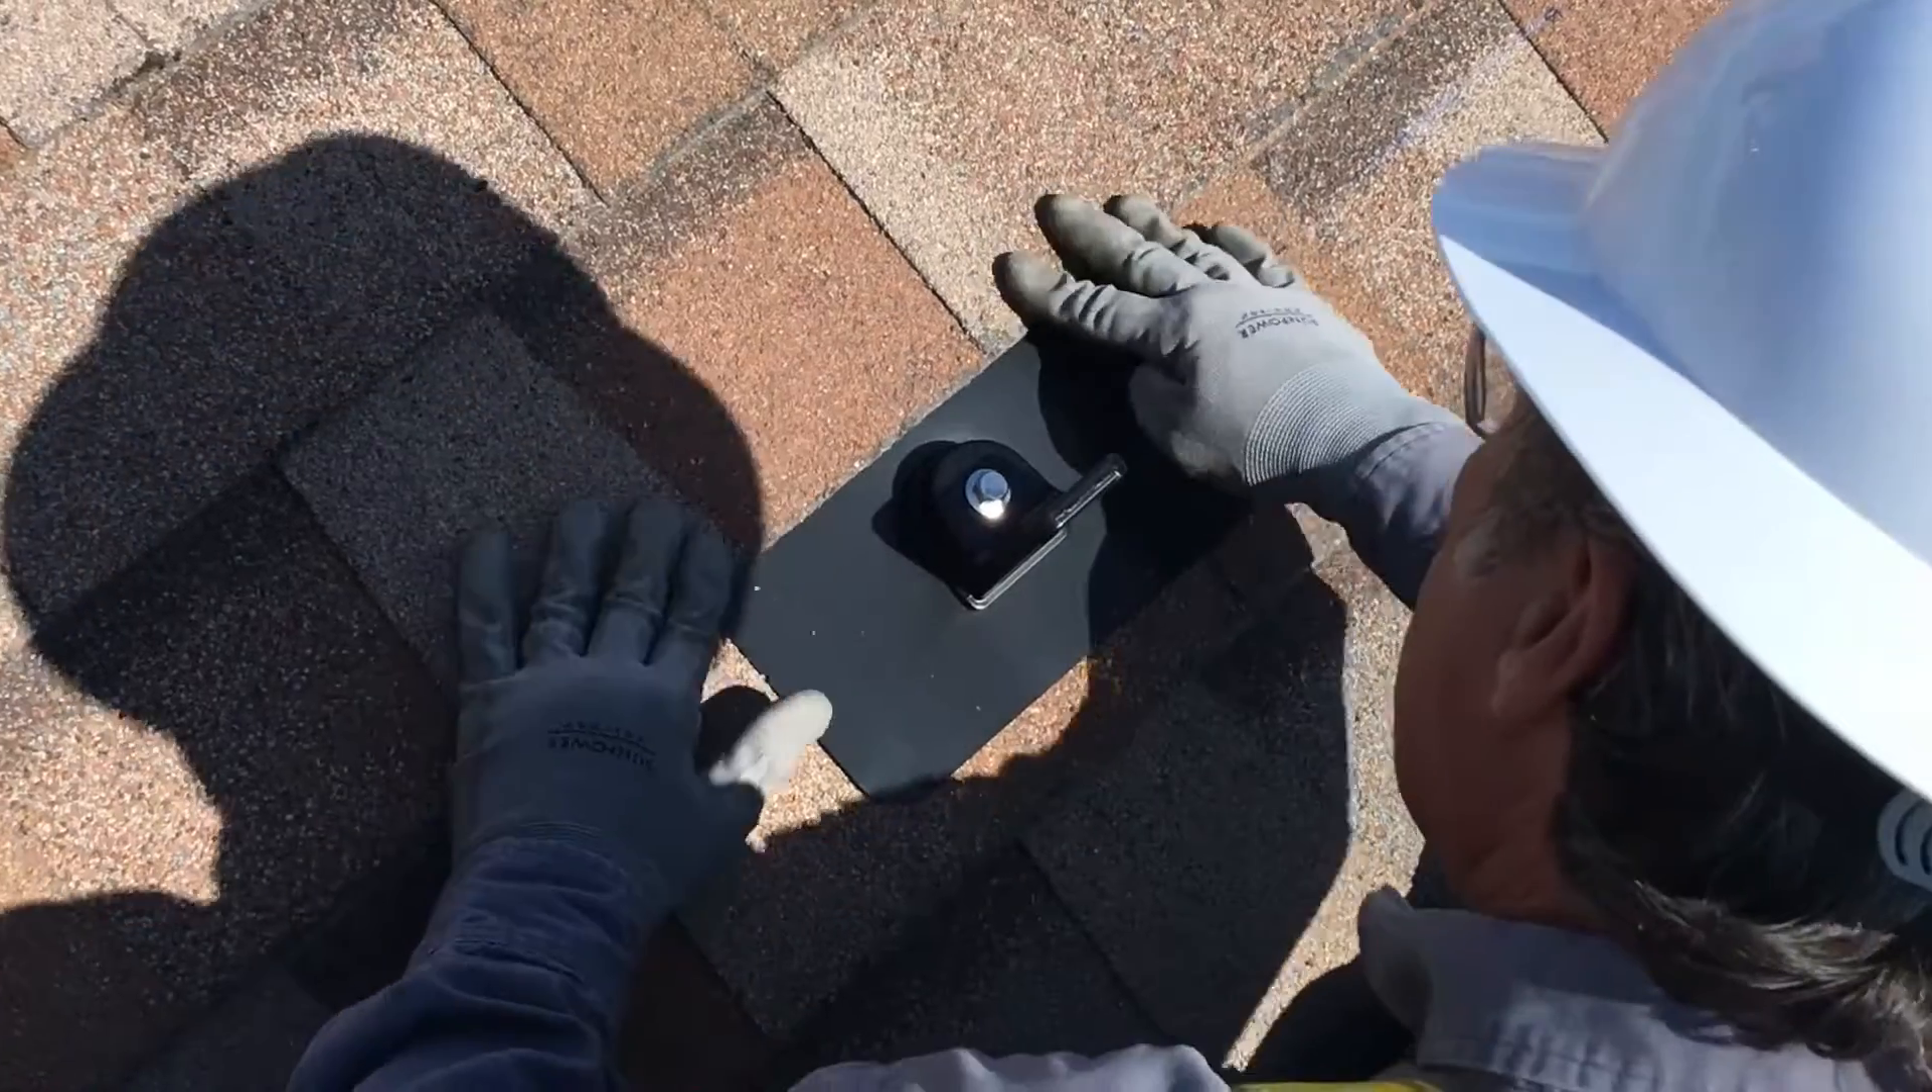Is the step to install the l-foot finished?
Yes.